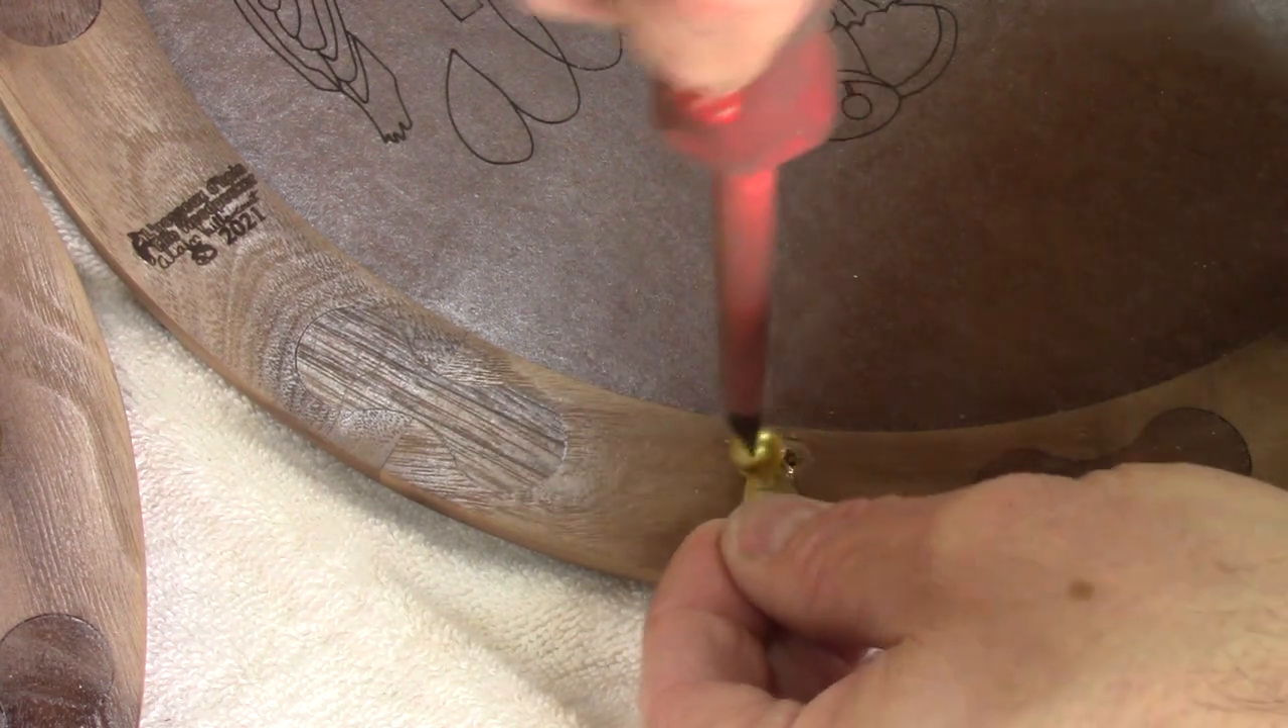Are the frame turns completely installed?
No.